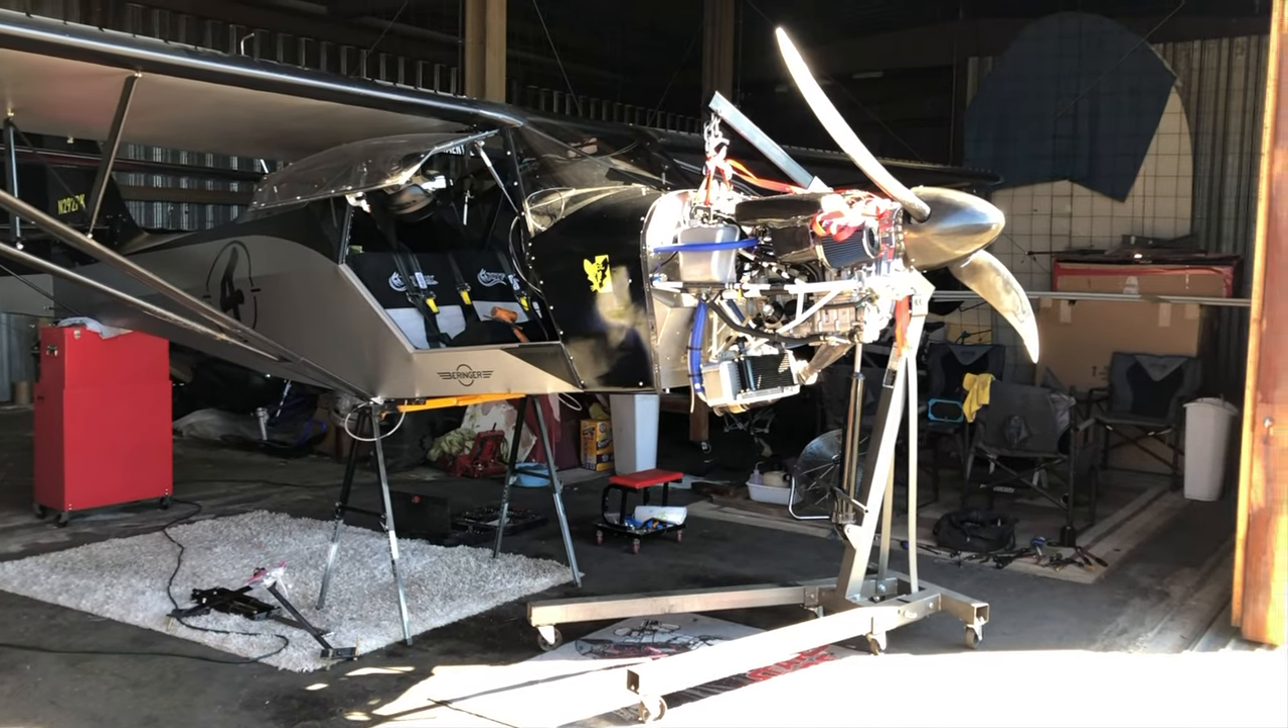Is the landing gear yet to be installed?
Yes.